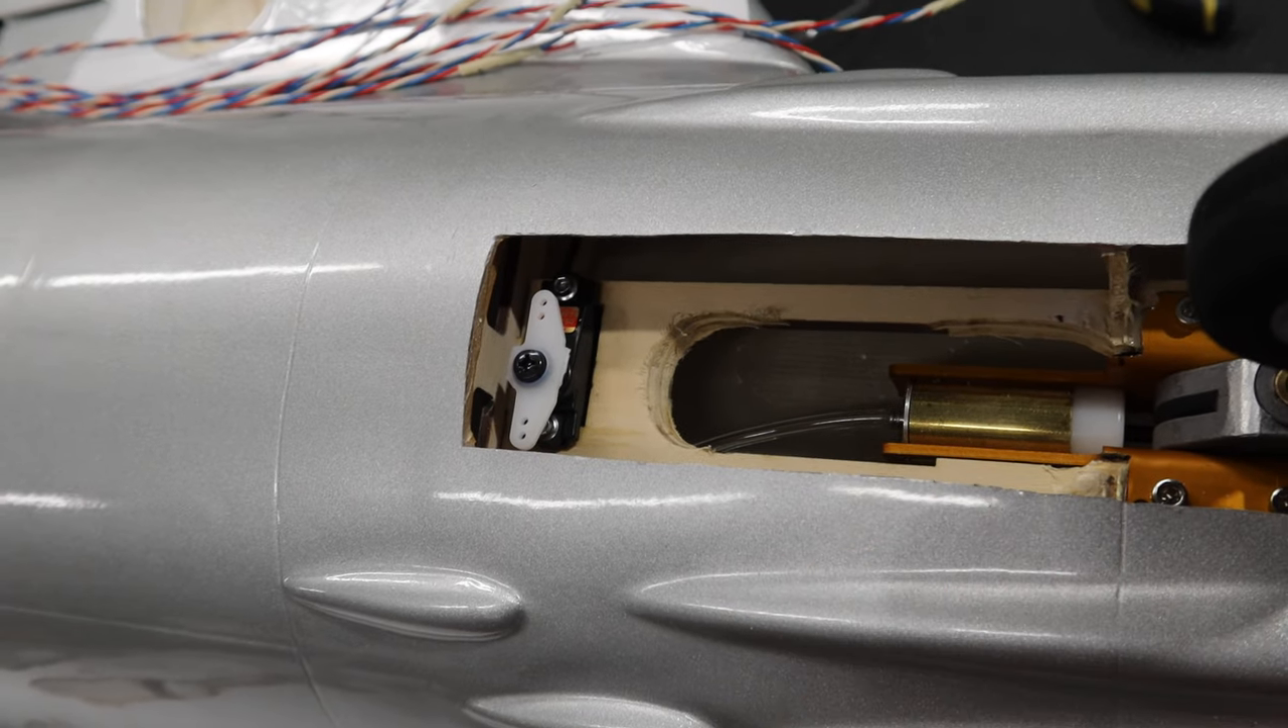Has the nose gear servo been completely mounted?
Yes.